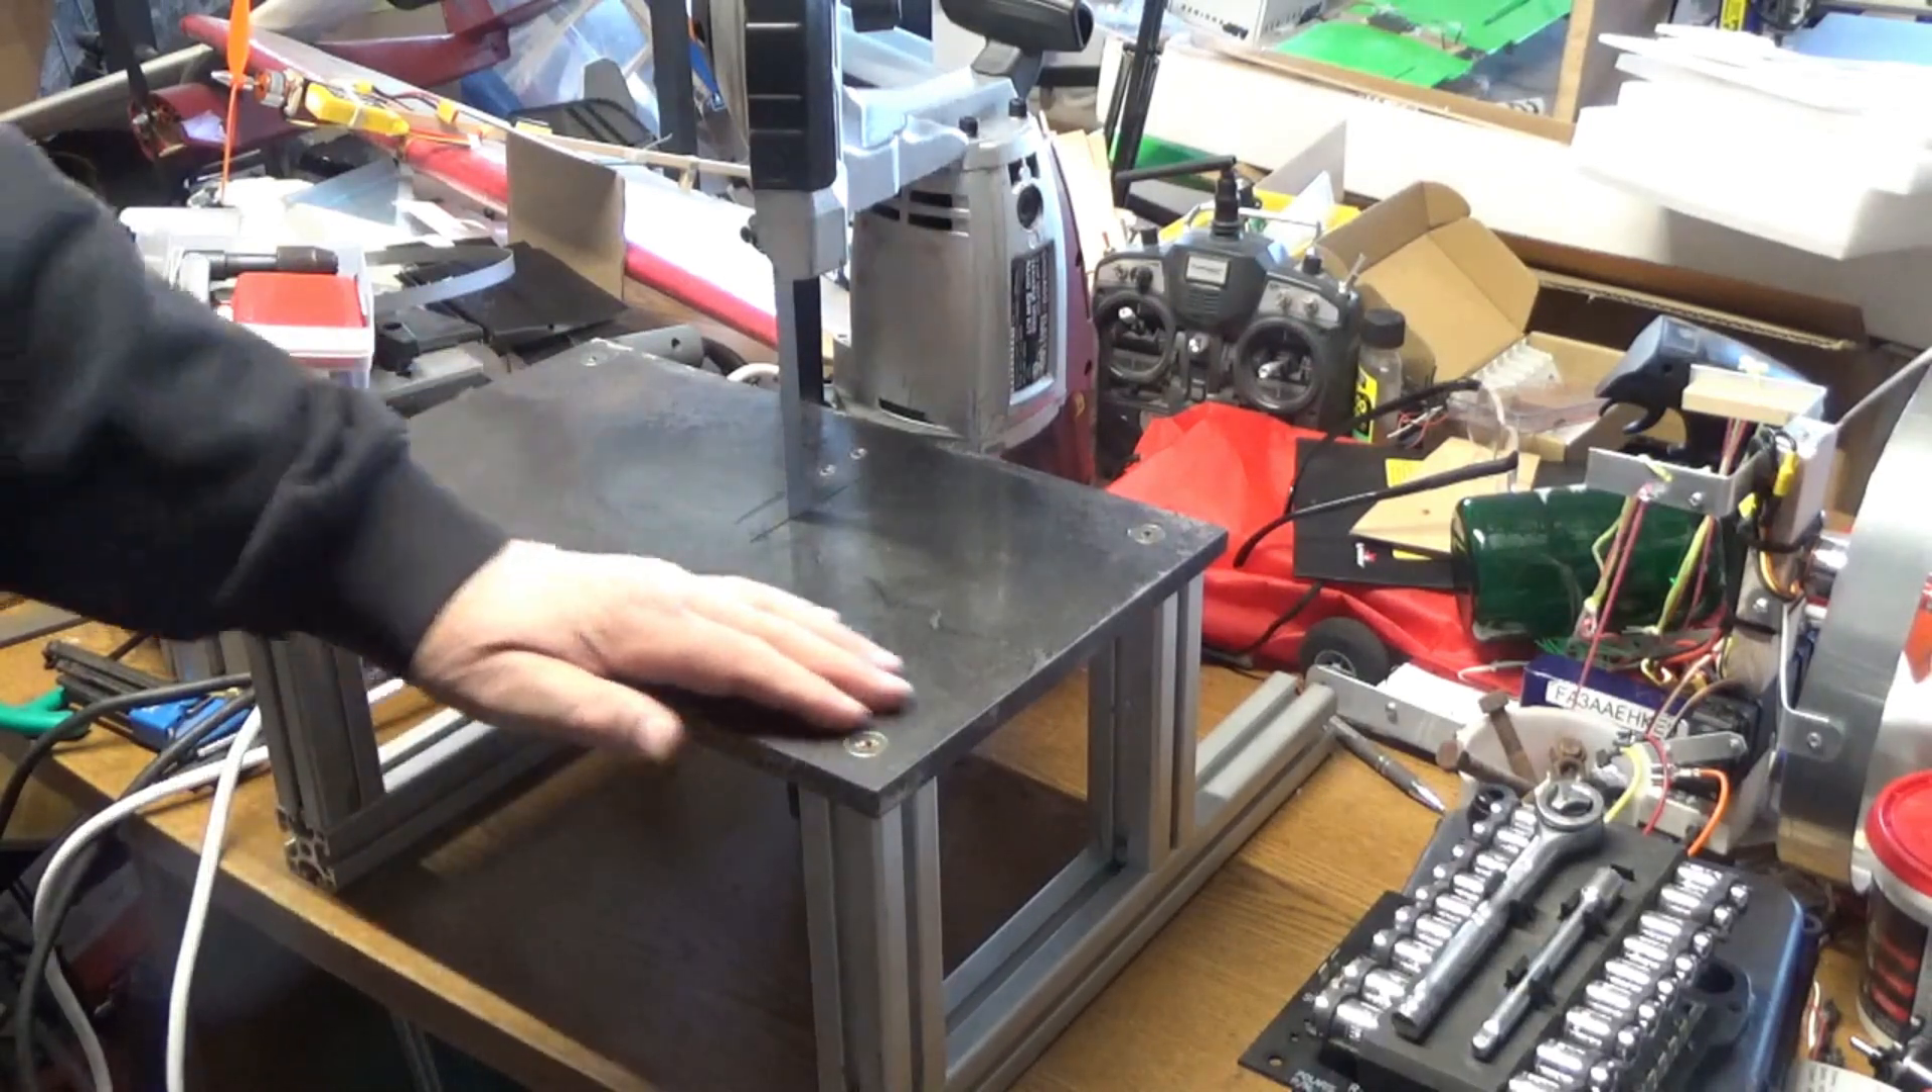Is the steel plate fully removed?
No.